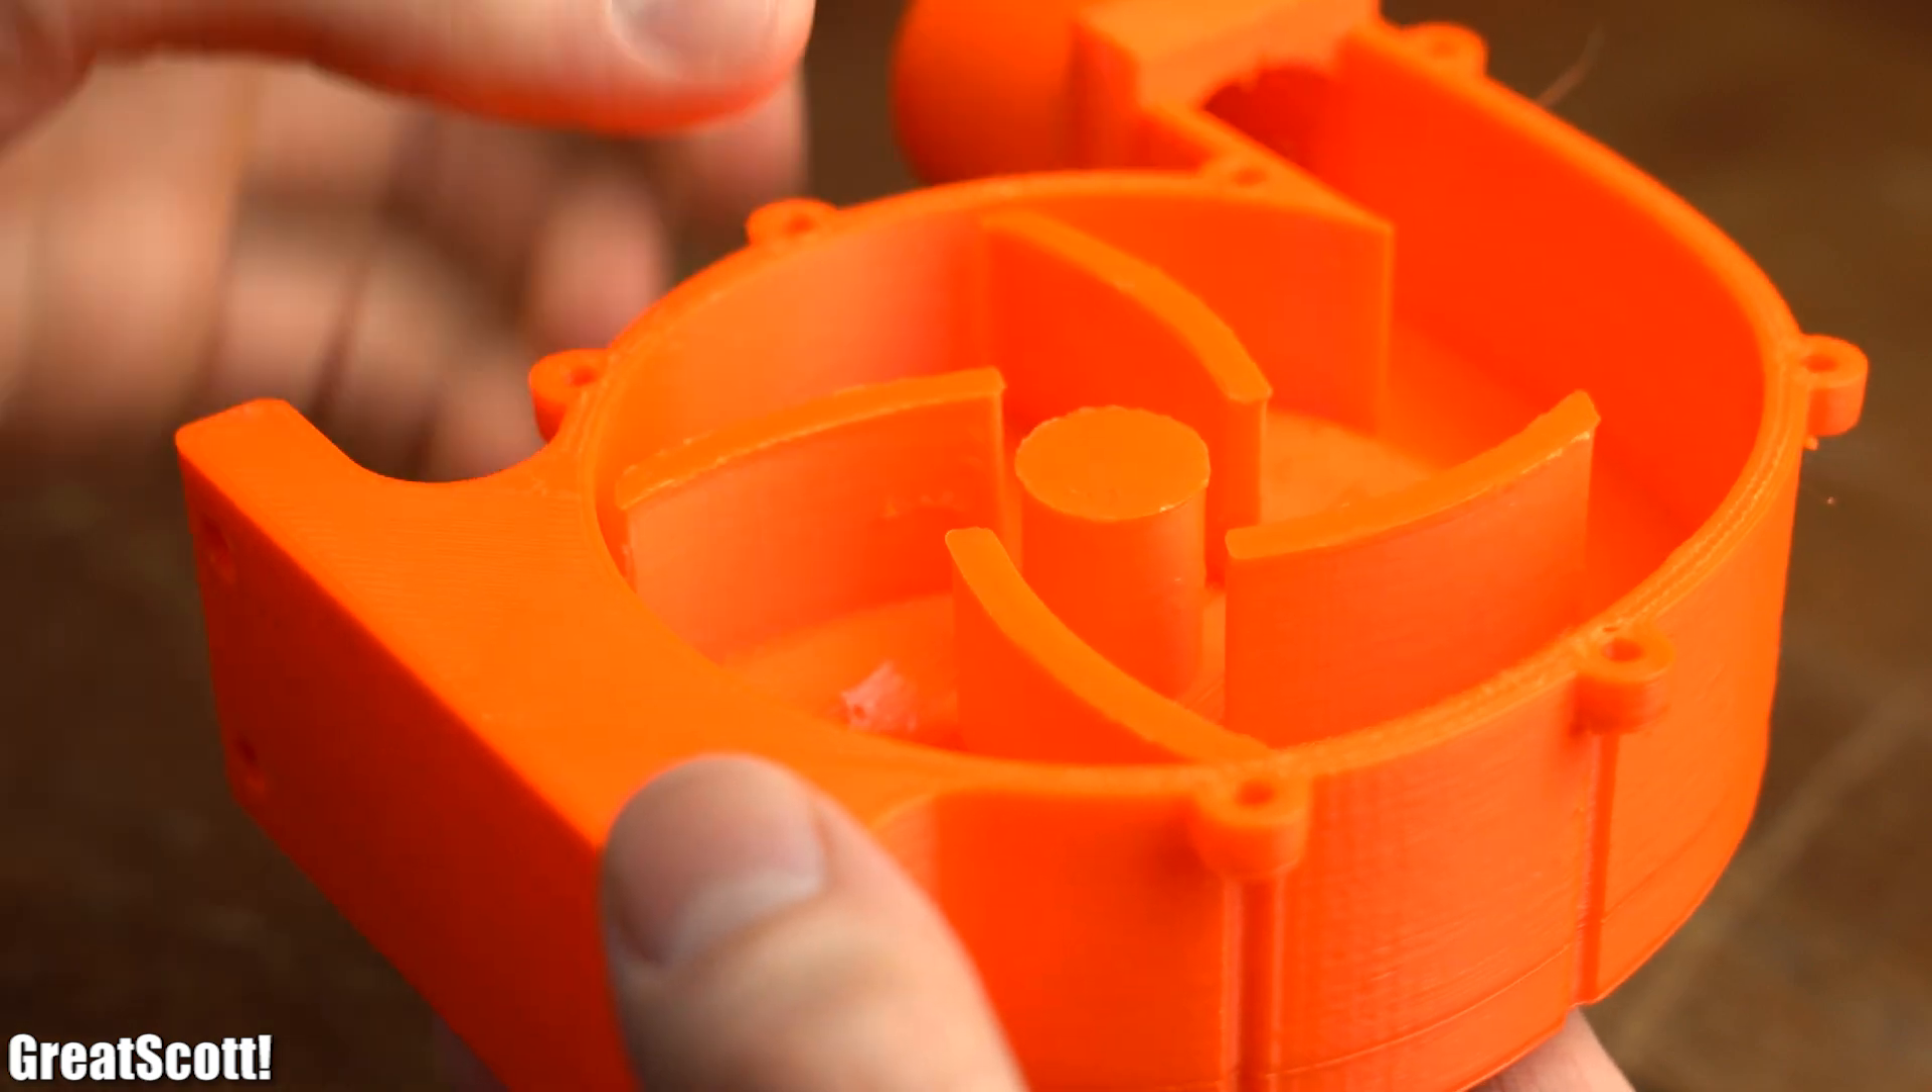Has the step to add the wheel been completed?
Yes.